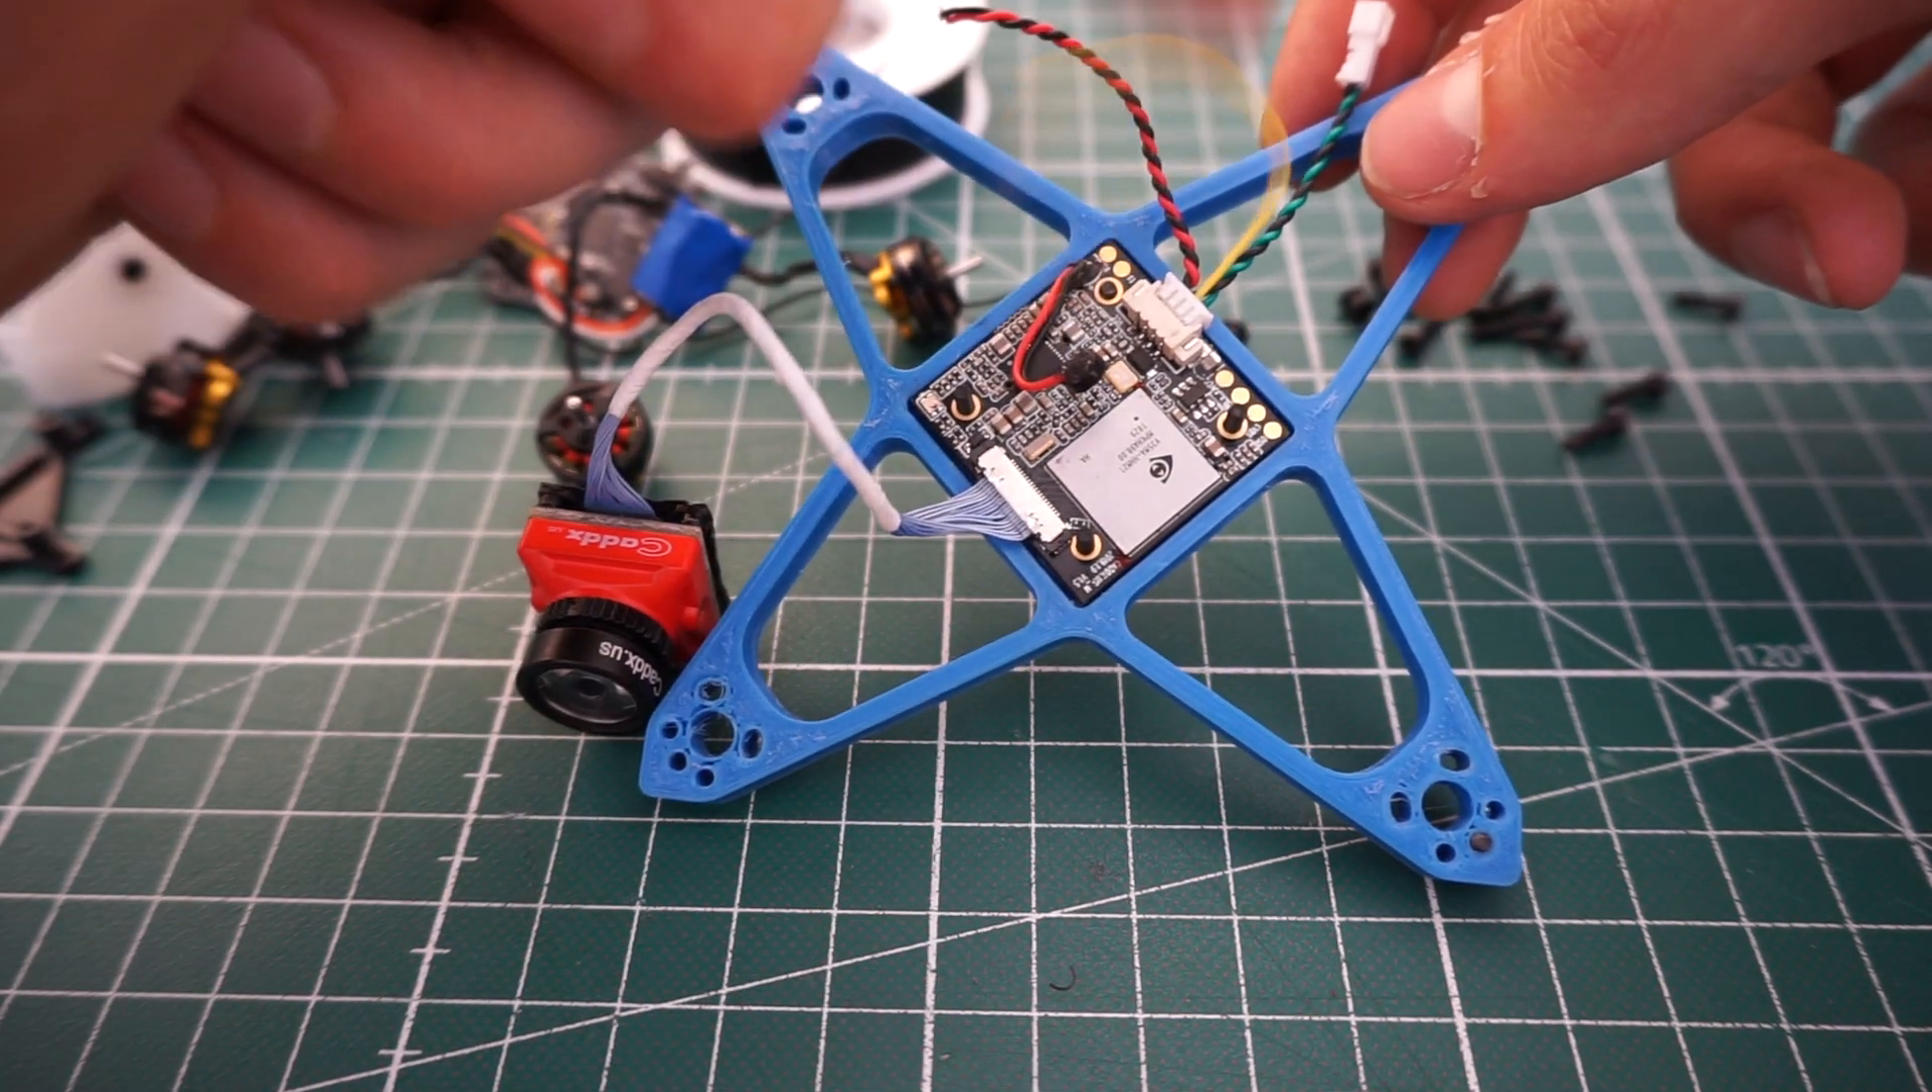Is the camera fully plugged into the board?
Yes.